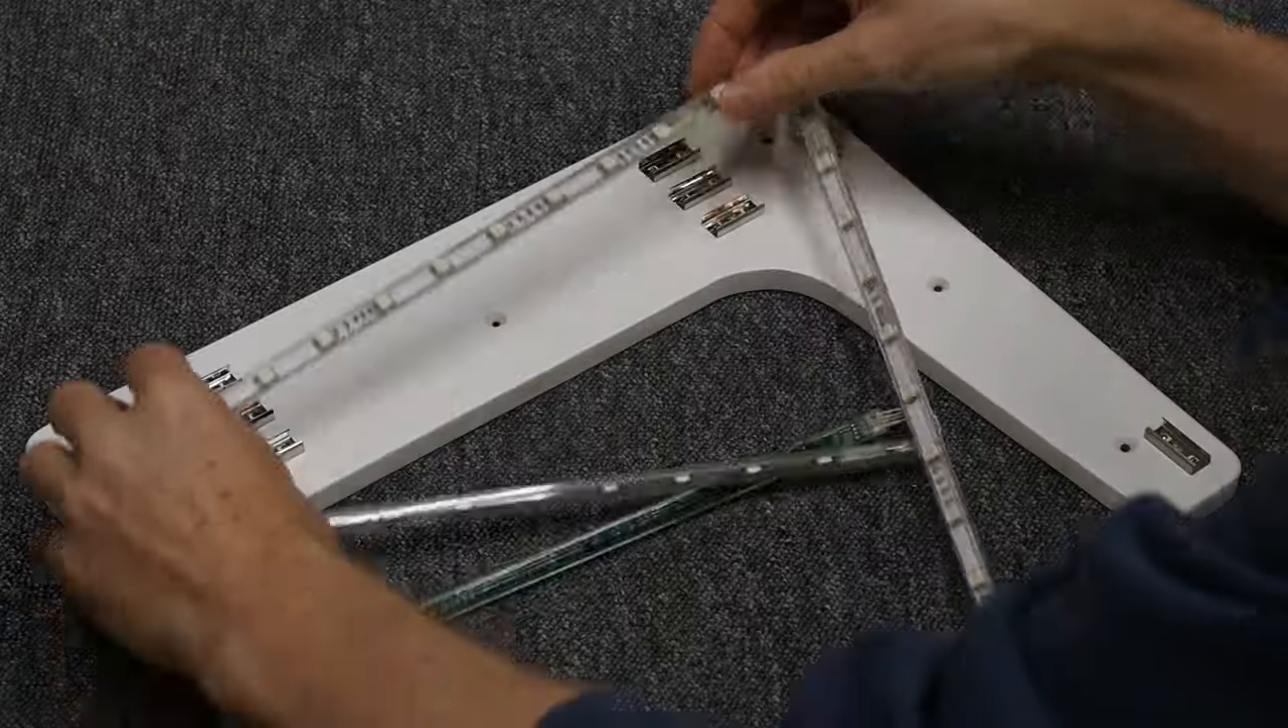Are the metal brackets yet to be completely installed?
No.